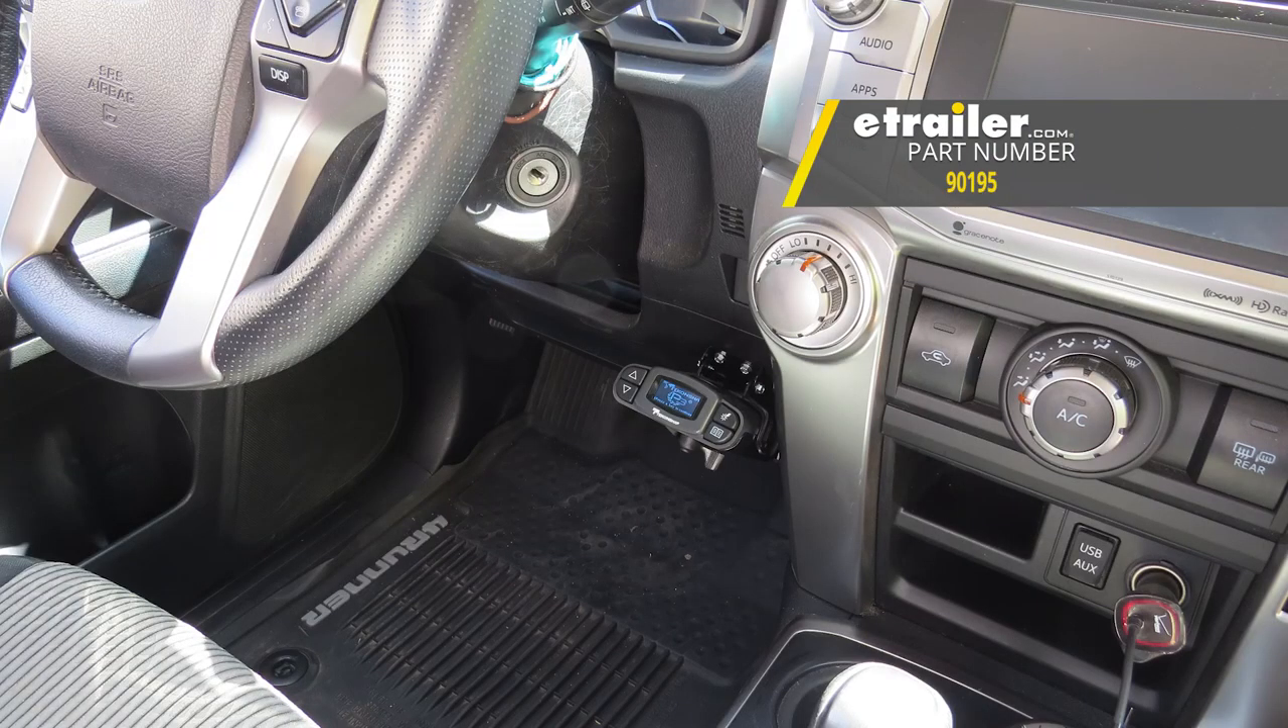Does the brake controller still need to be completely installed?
No.